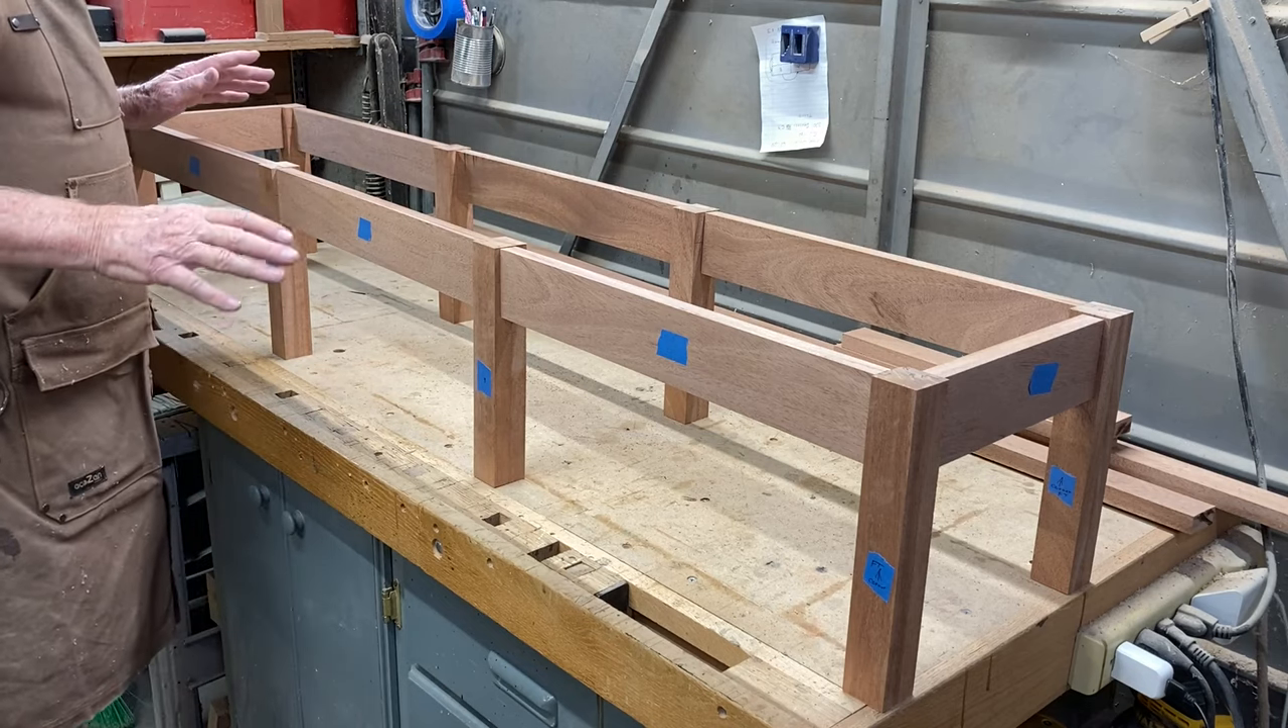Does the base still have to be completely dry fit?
No.